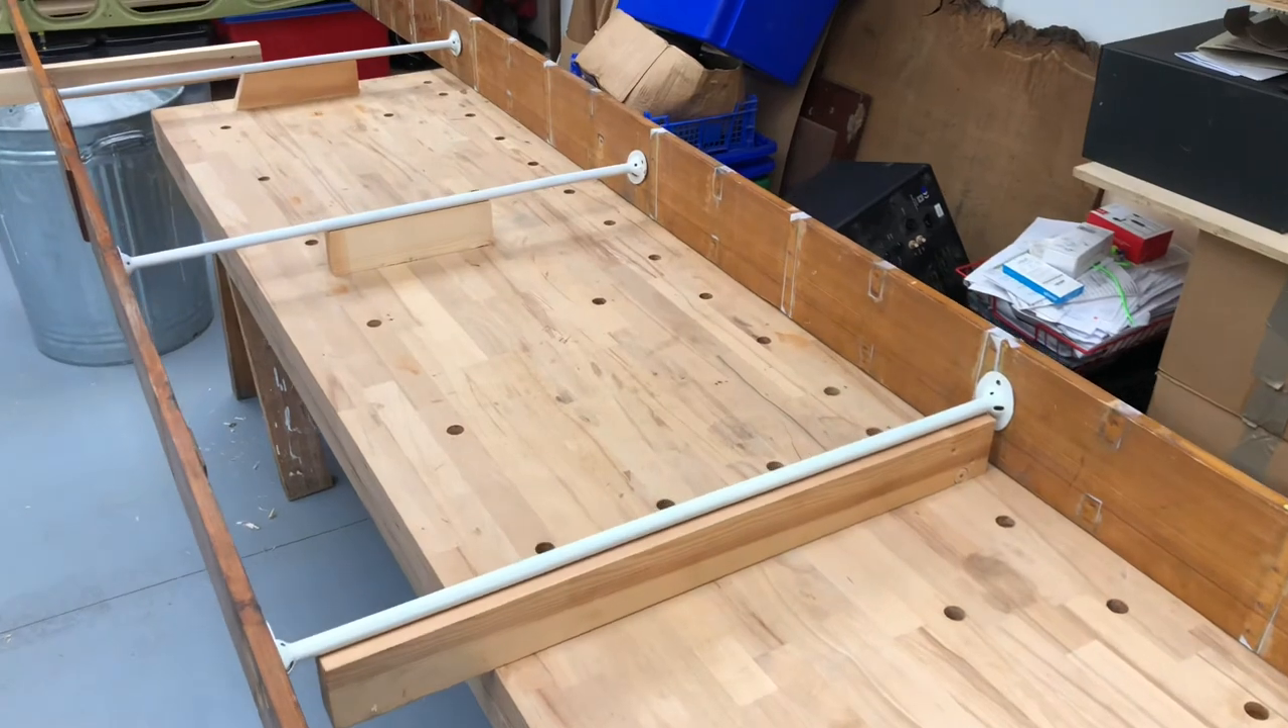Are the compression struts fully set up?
Yes.